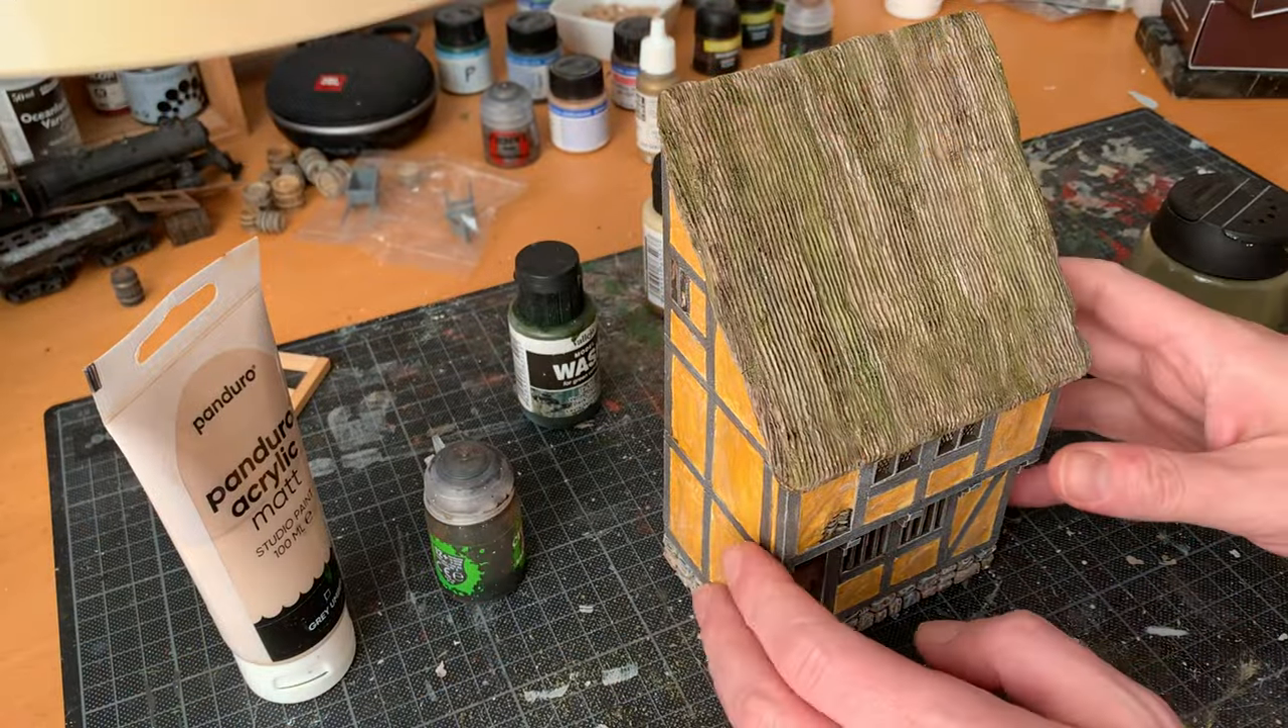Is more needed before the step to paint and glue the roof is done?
No.